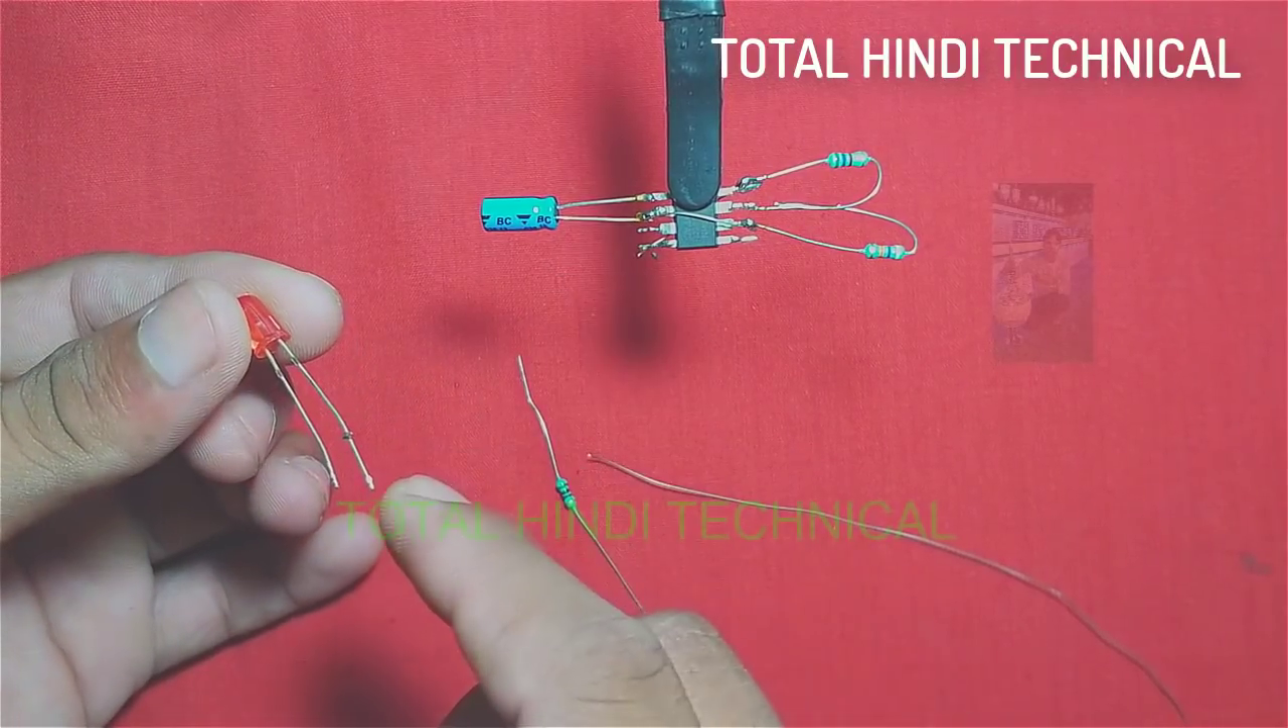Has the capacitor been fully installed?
Yes.